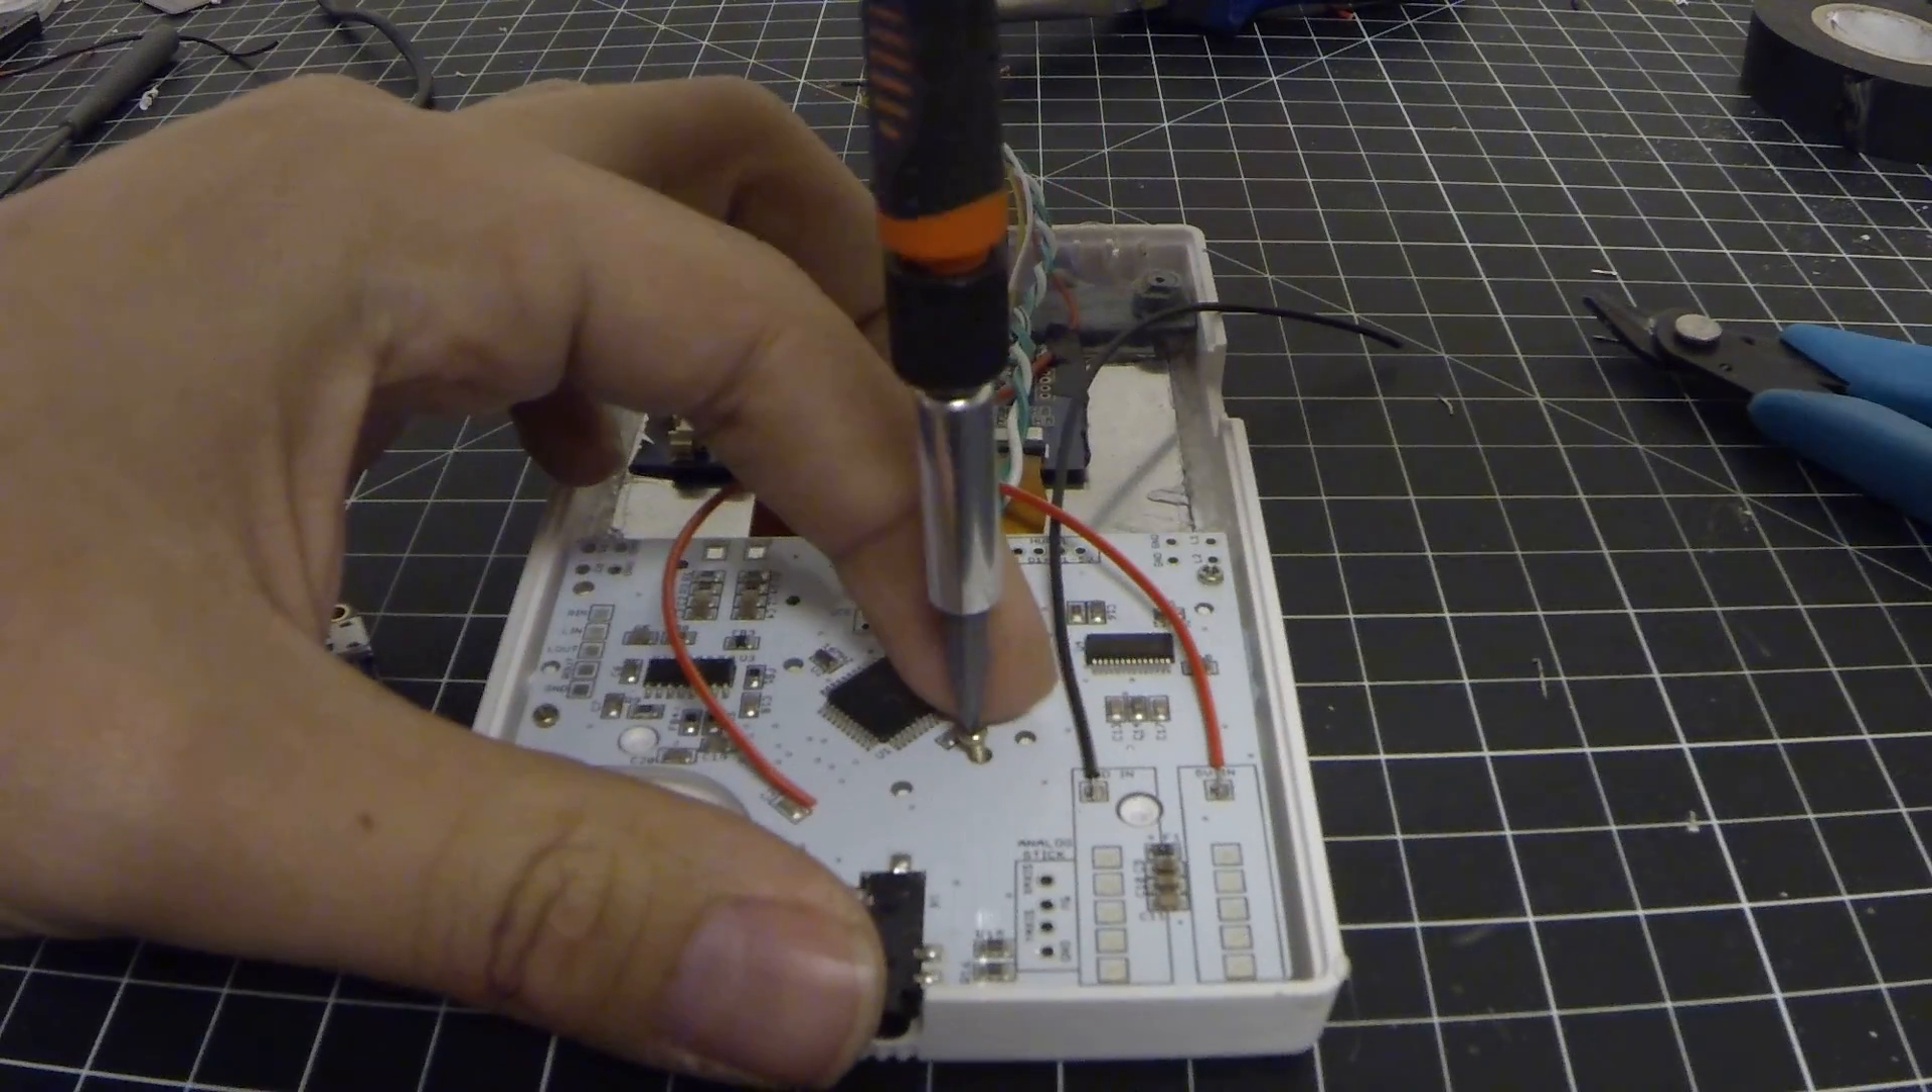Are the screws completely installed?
No.